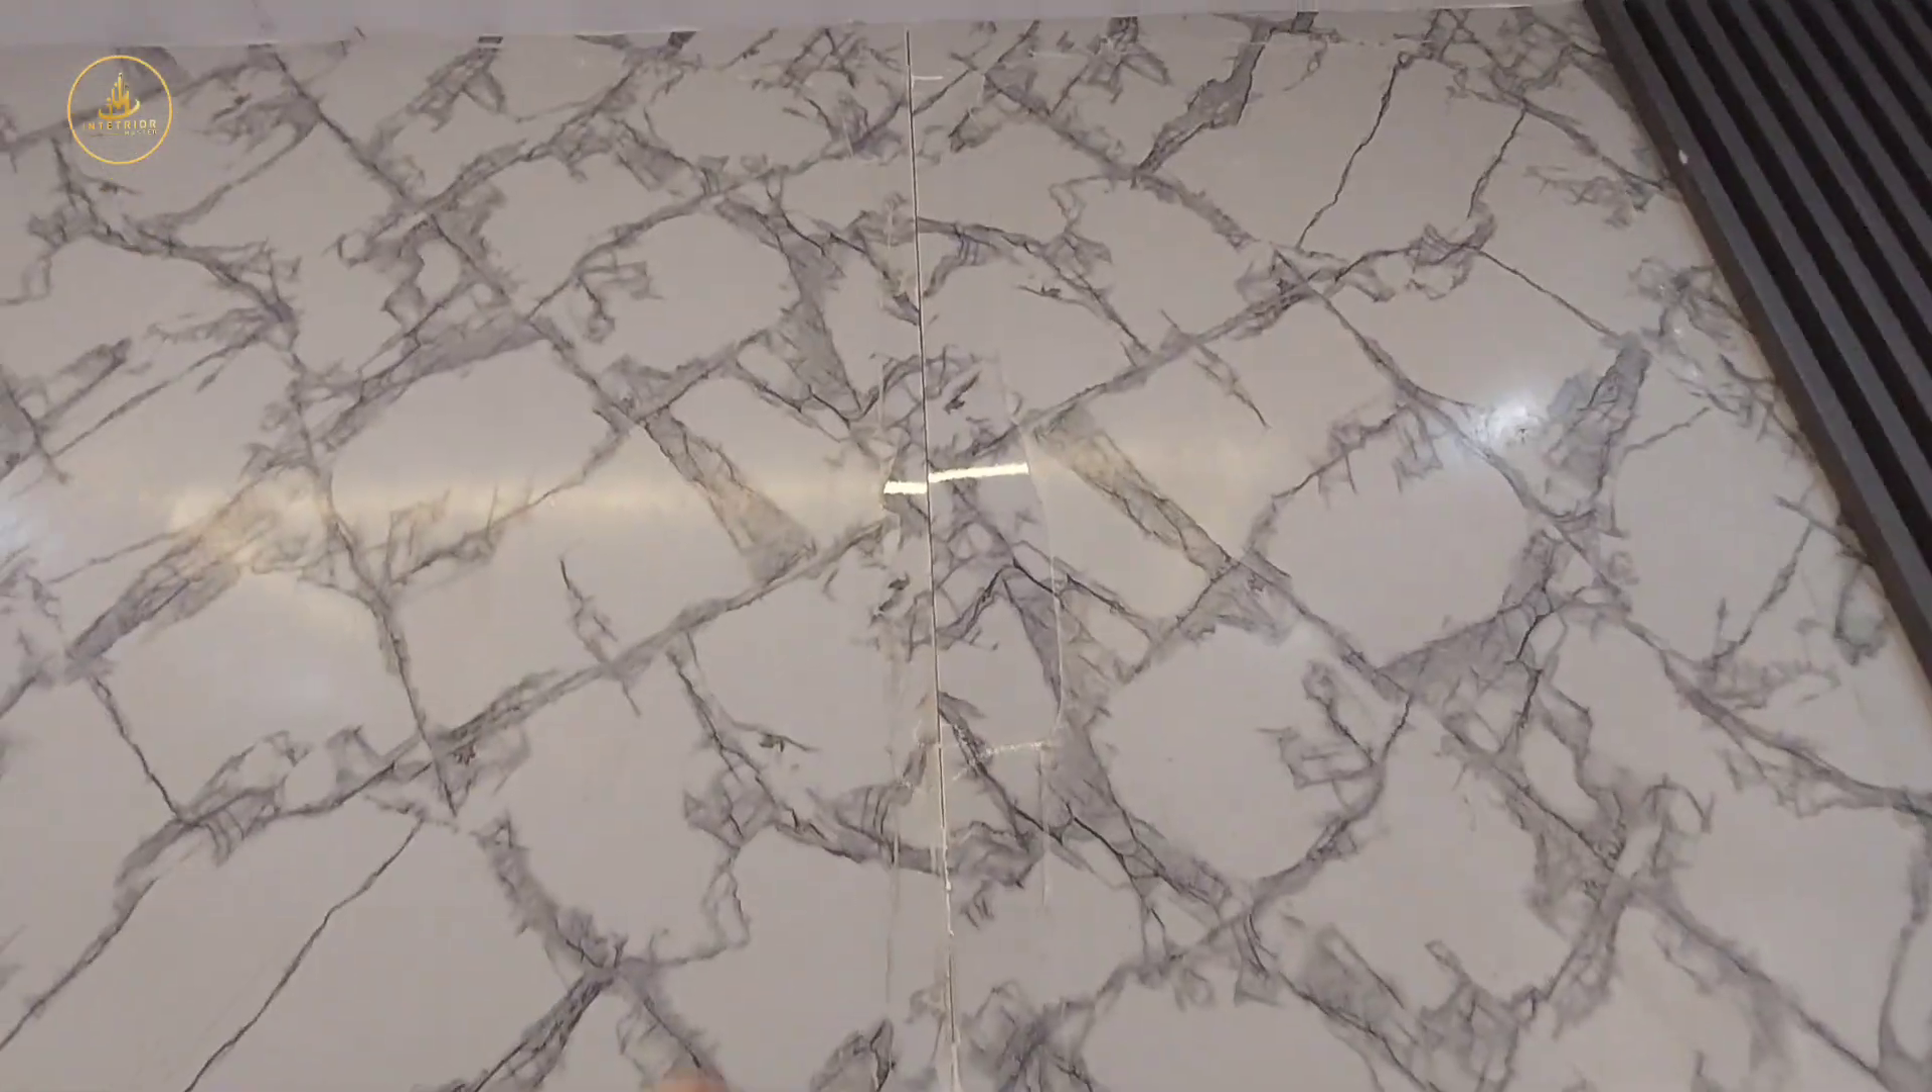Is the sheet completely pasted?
Yes.